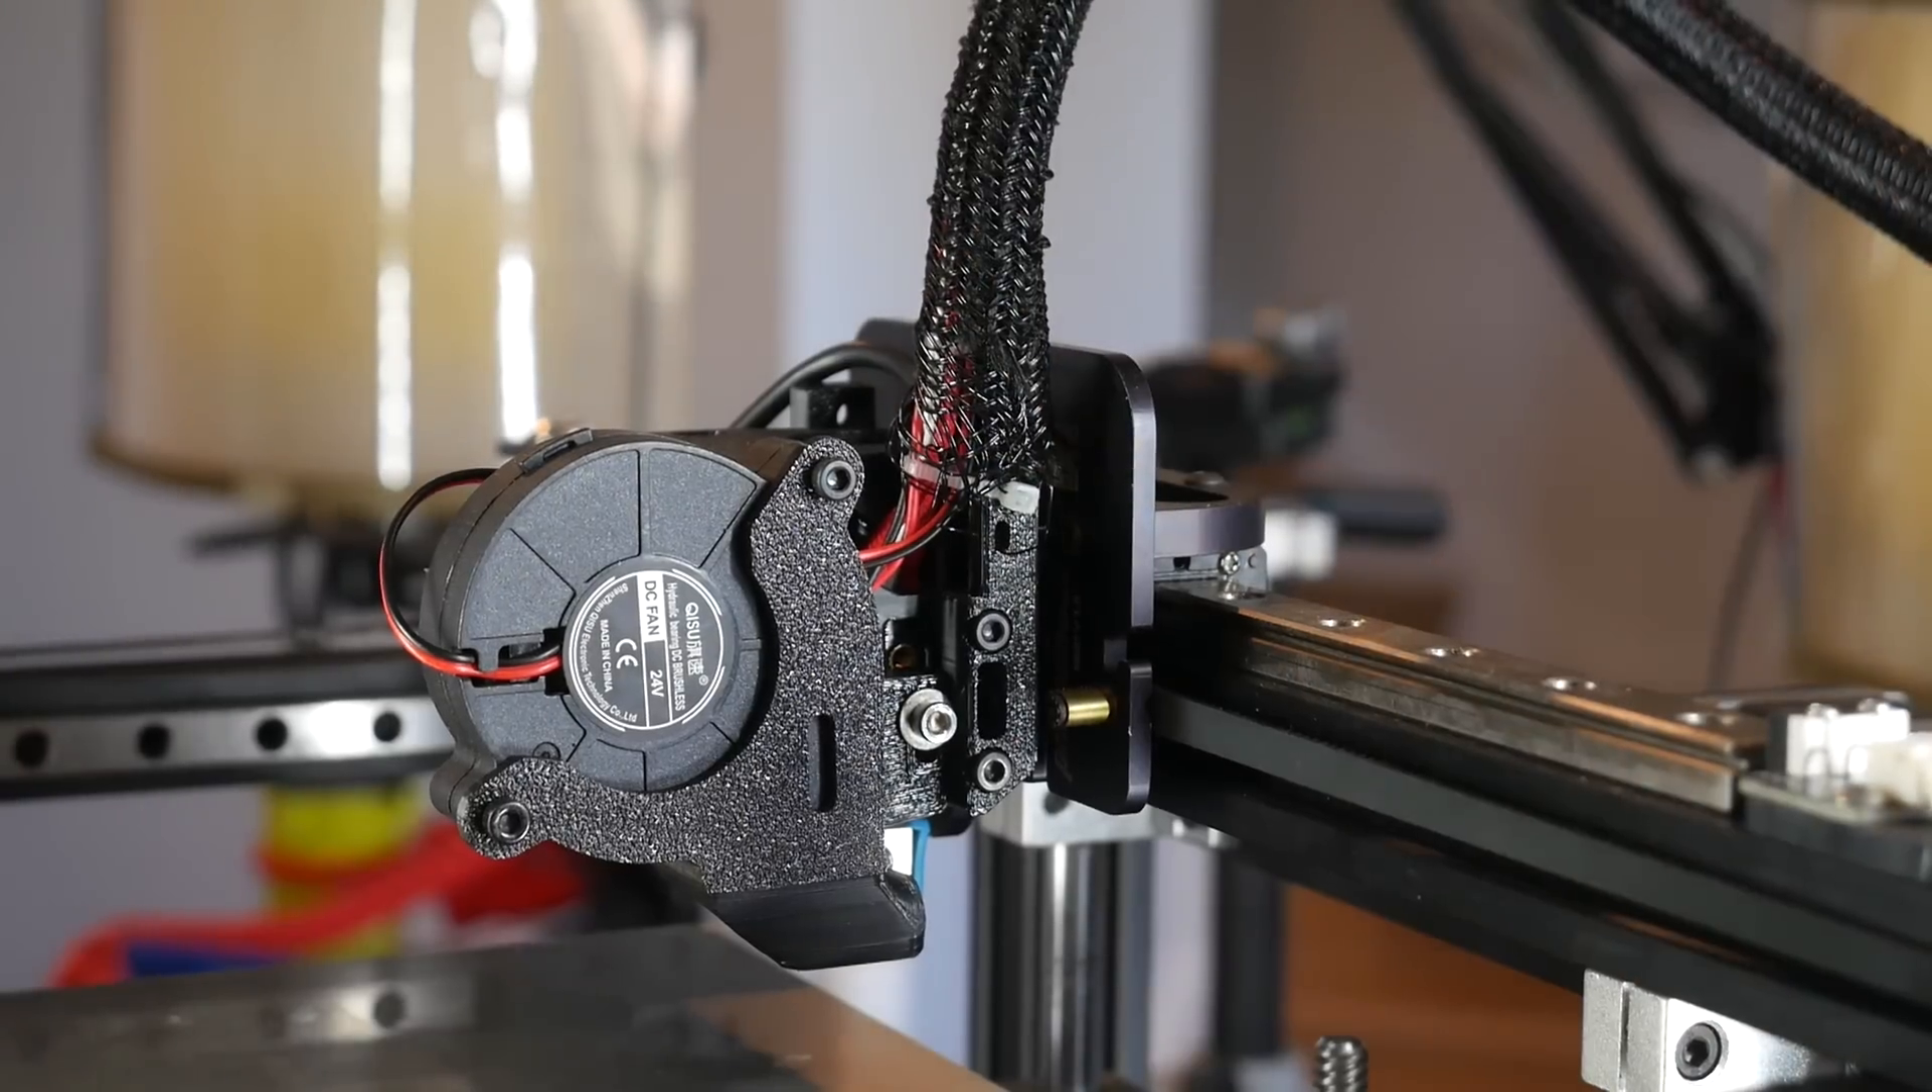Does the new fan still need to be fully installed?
No.